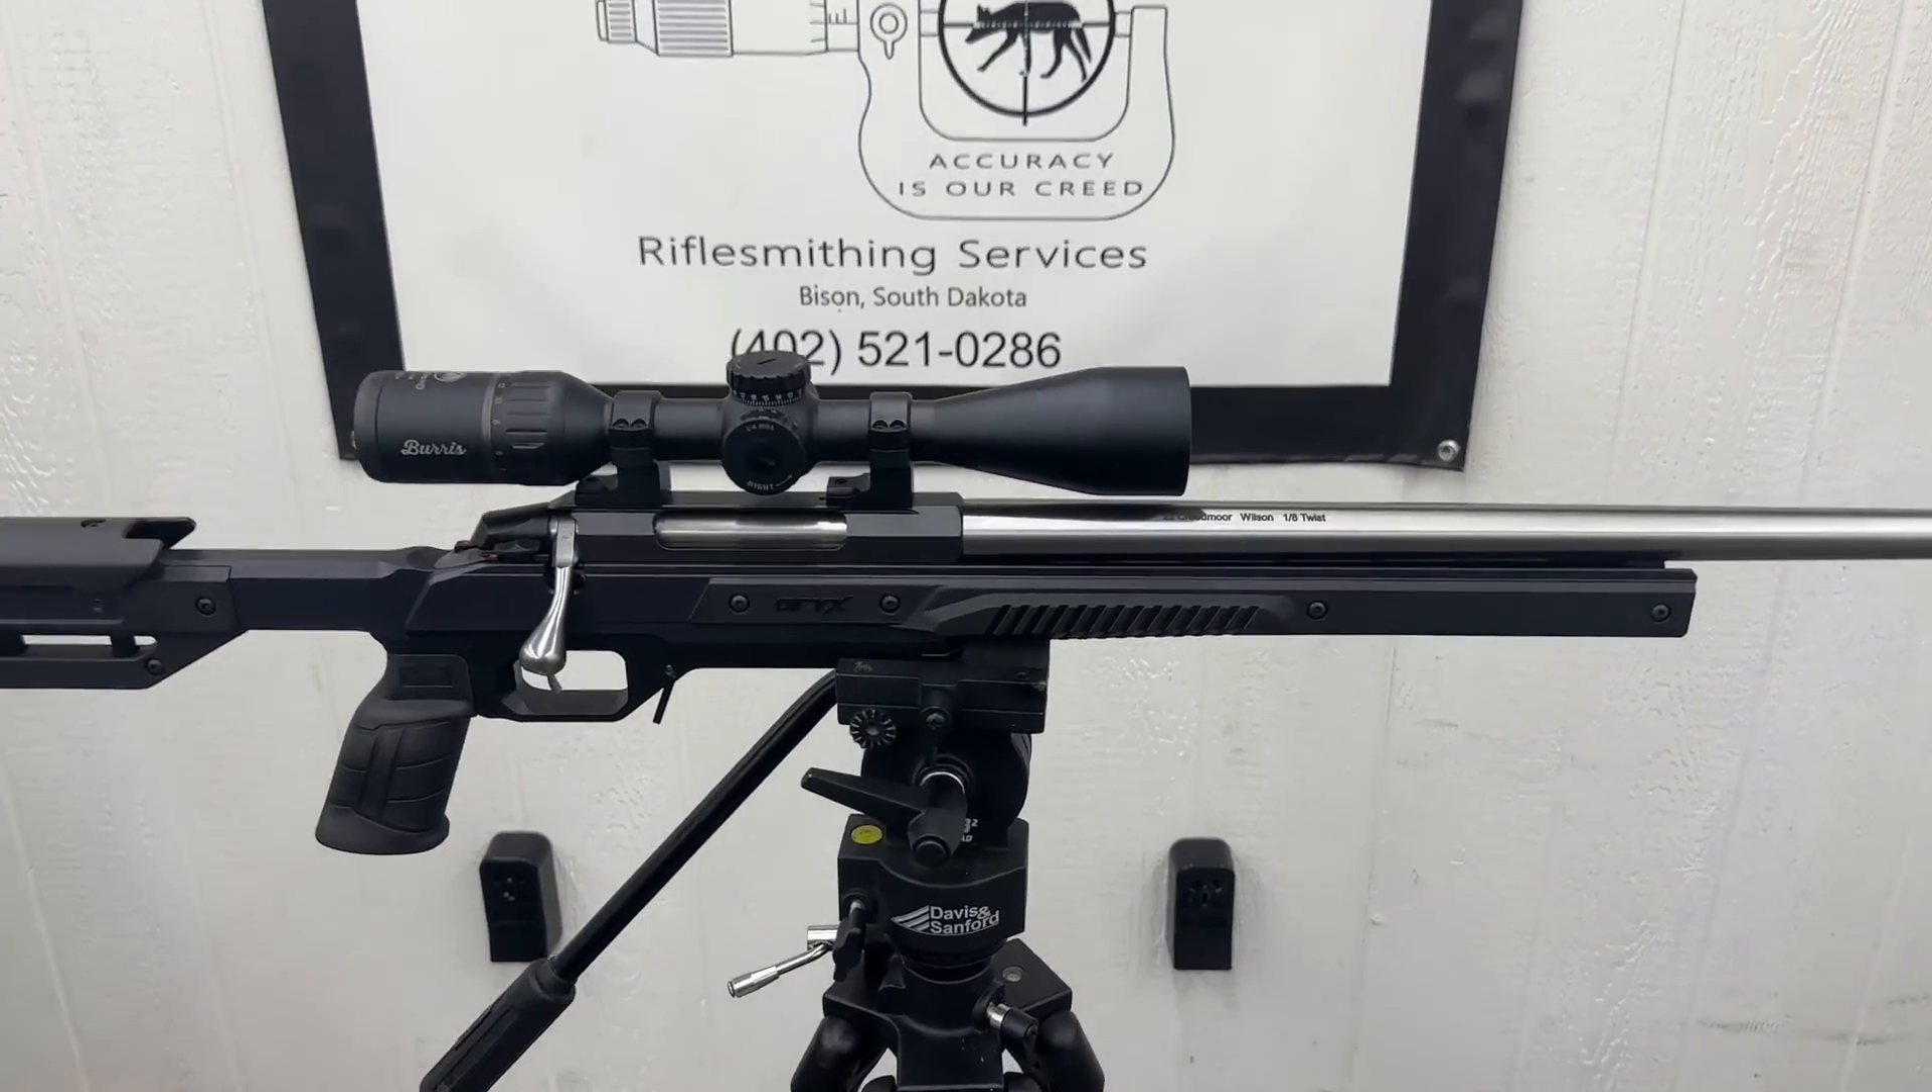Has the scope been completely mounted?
Yes.